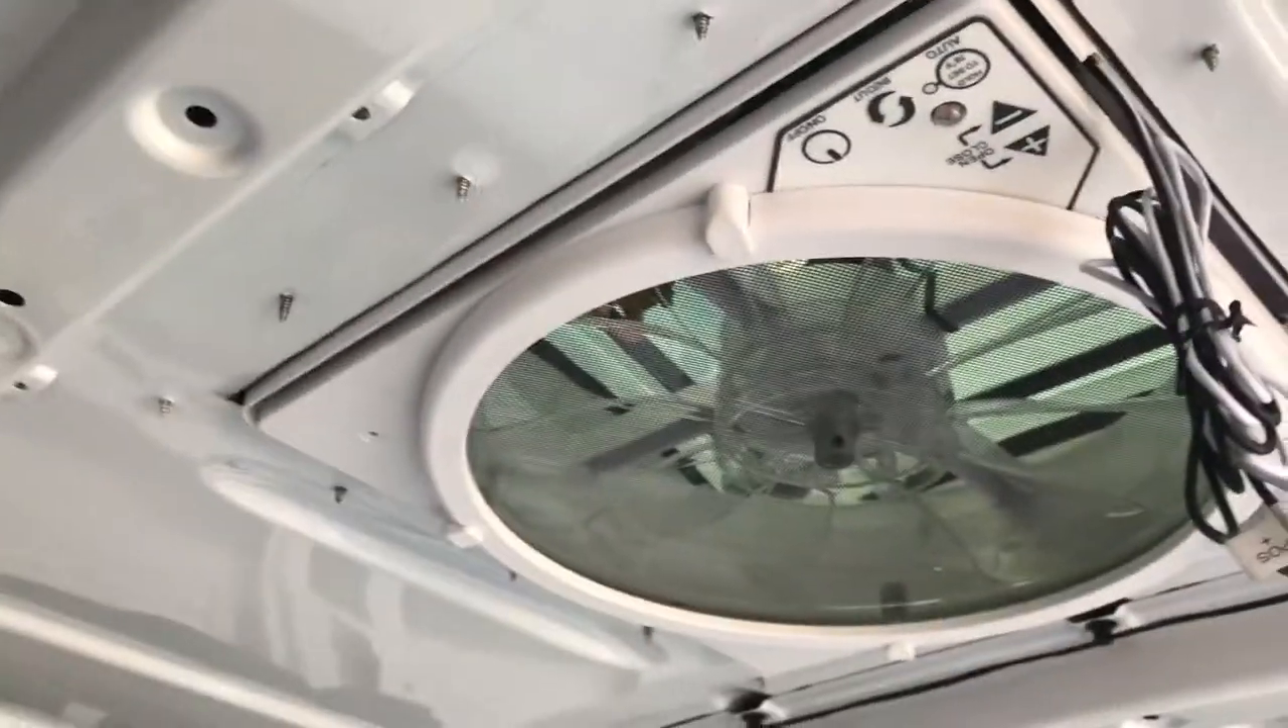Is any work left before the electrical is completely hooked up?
Yes.